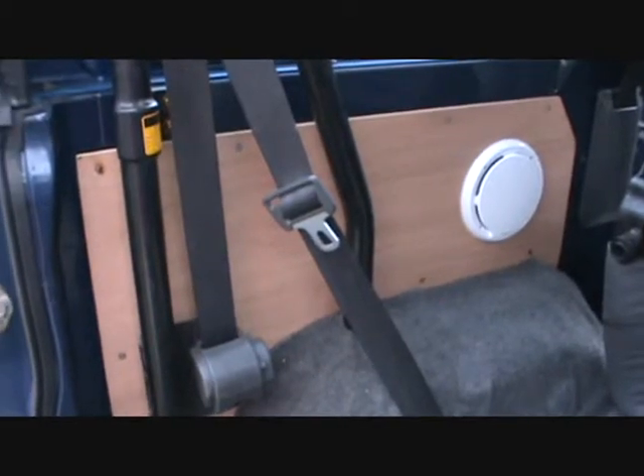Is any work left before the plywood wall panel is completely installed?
No.